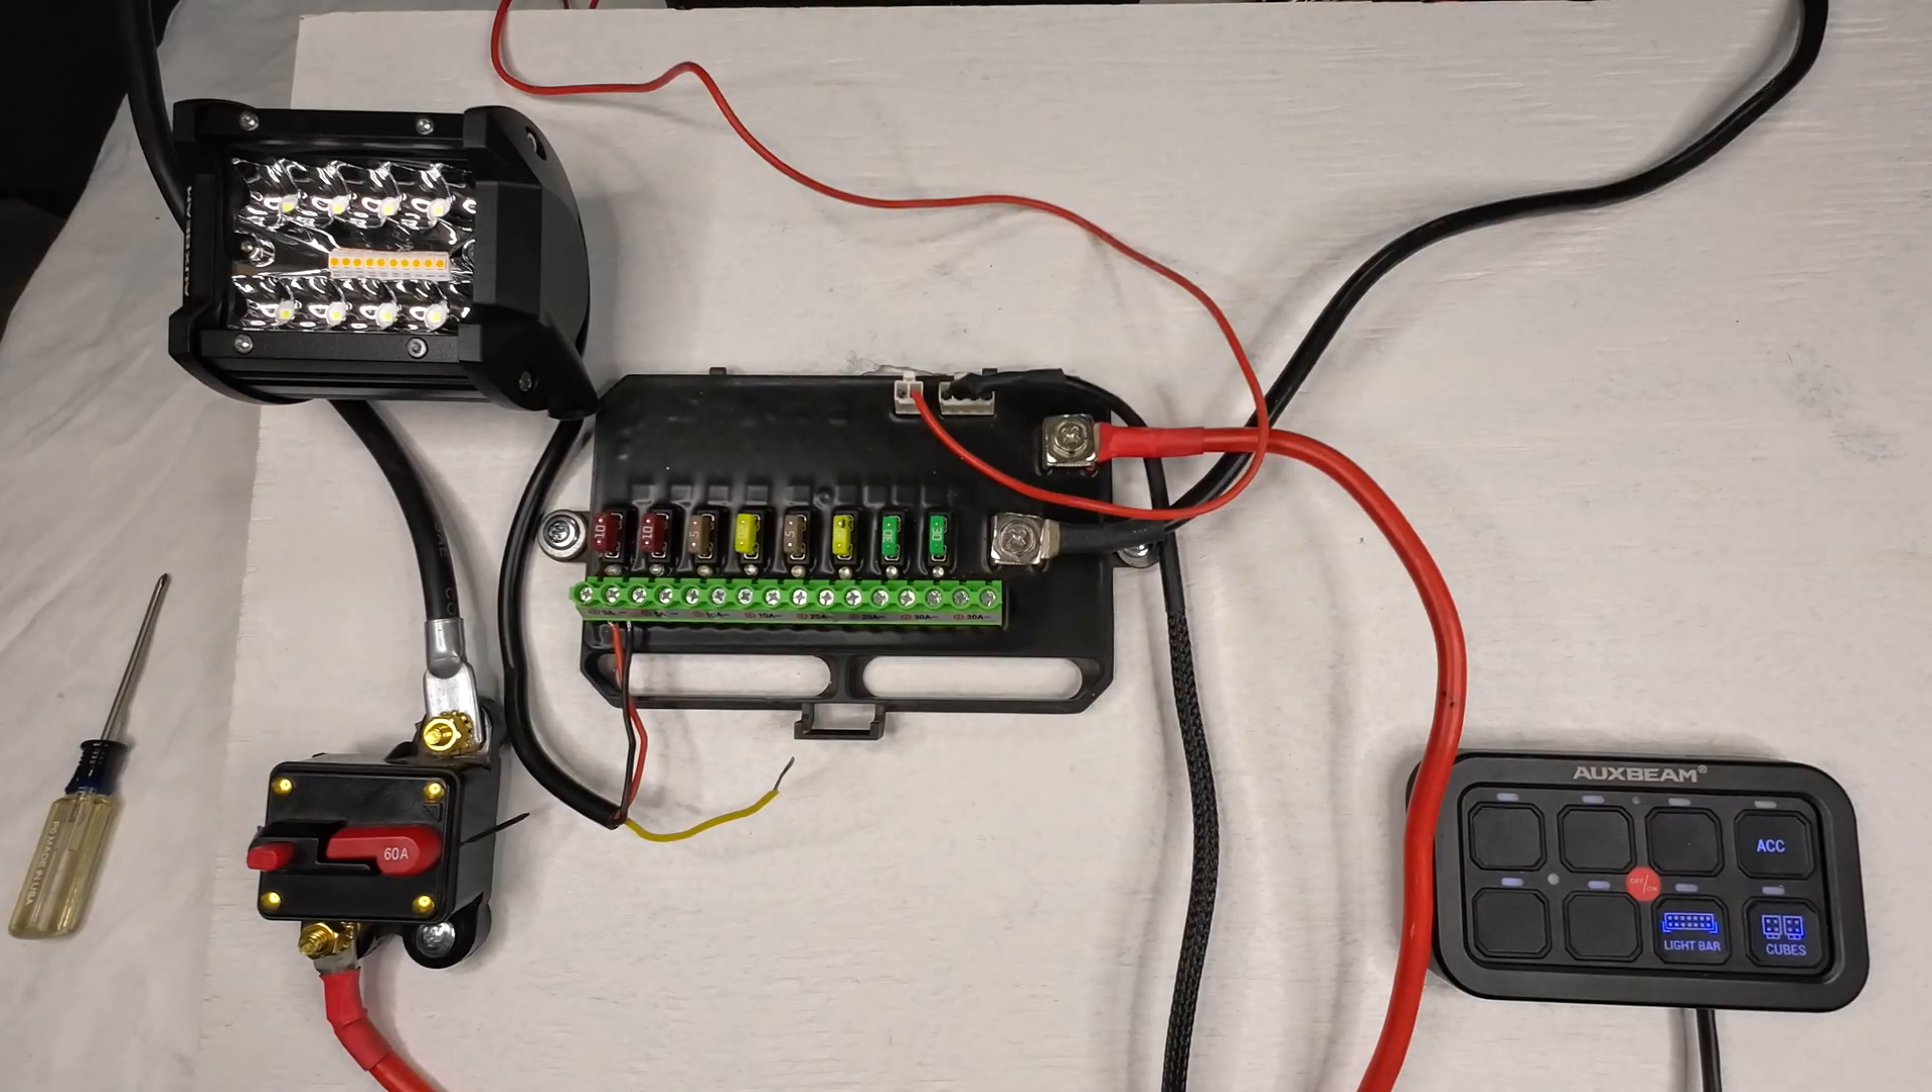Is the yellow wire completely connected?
No.